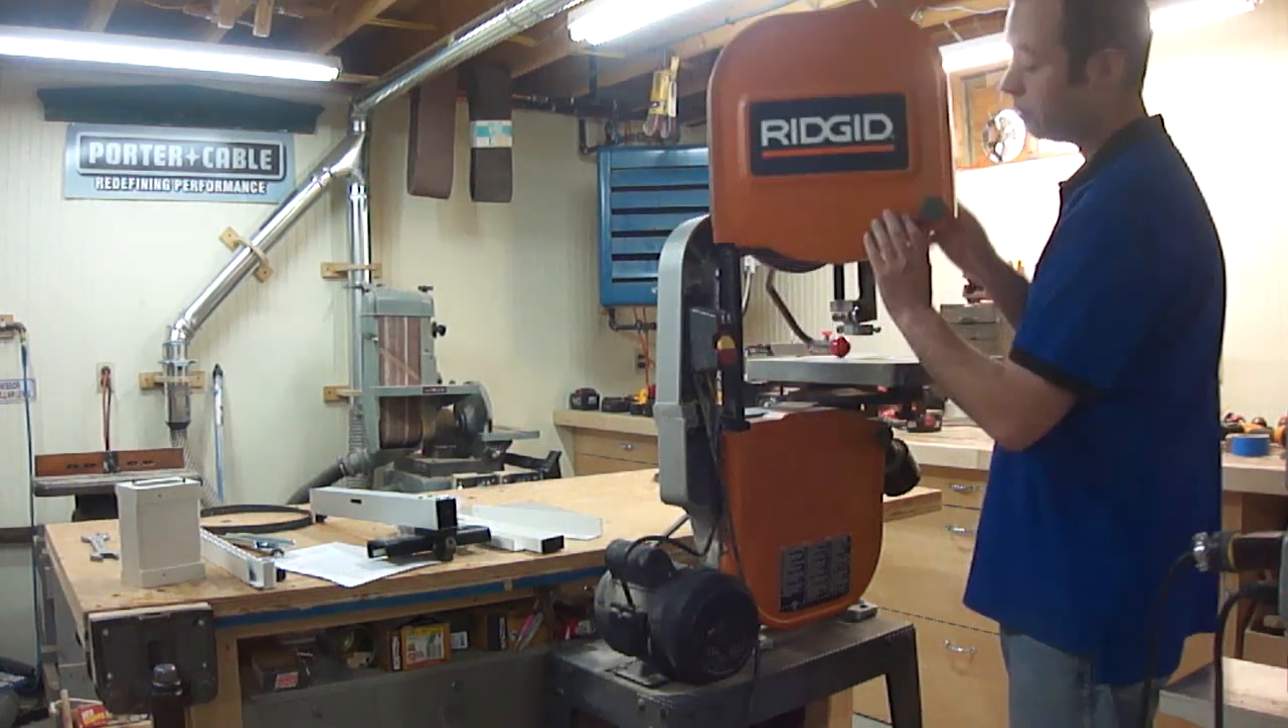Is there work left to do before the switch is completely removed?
Yes.